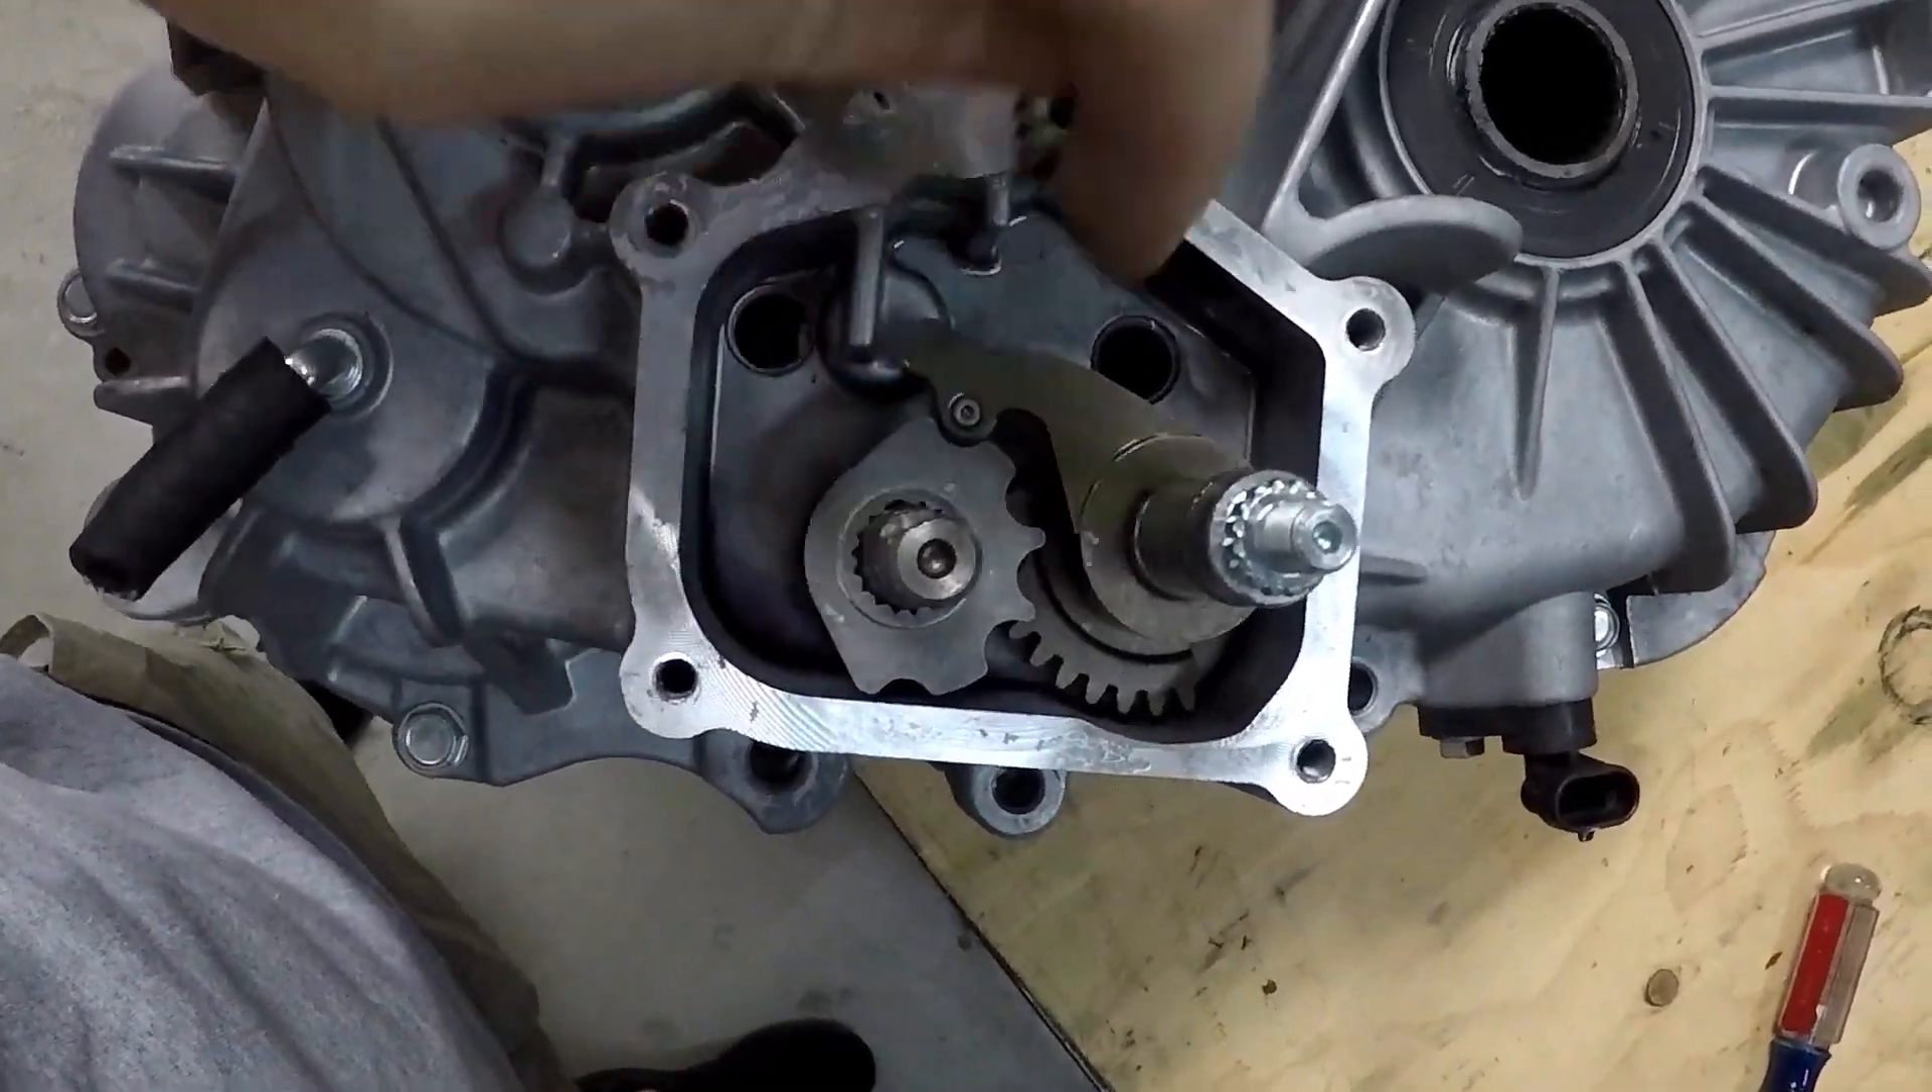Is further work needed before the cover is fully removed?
No.